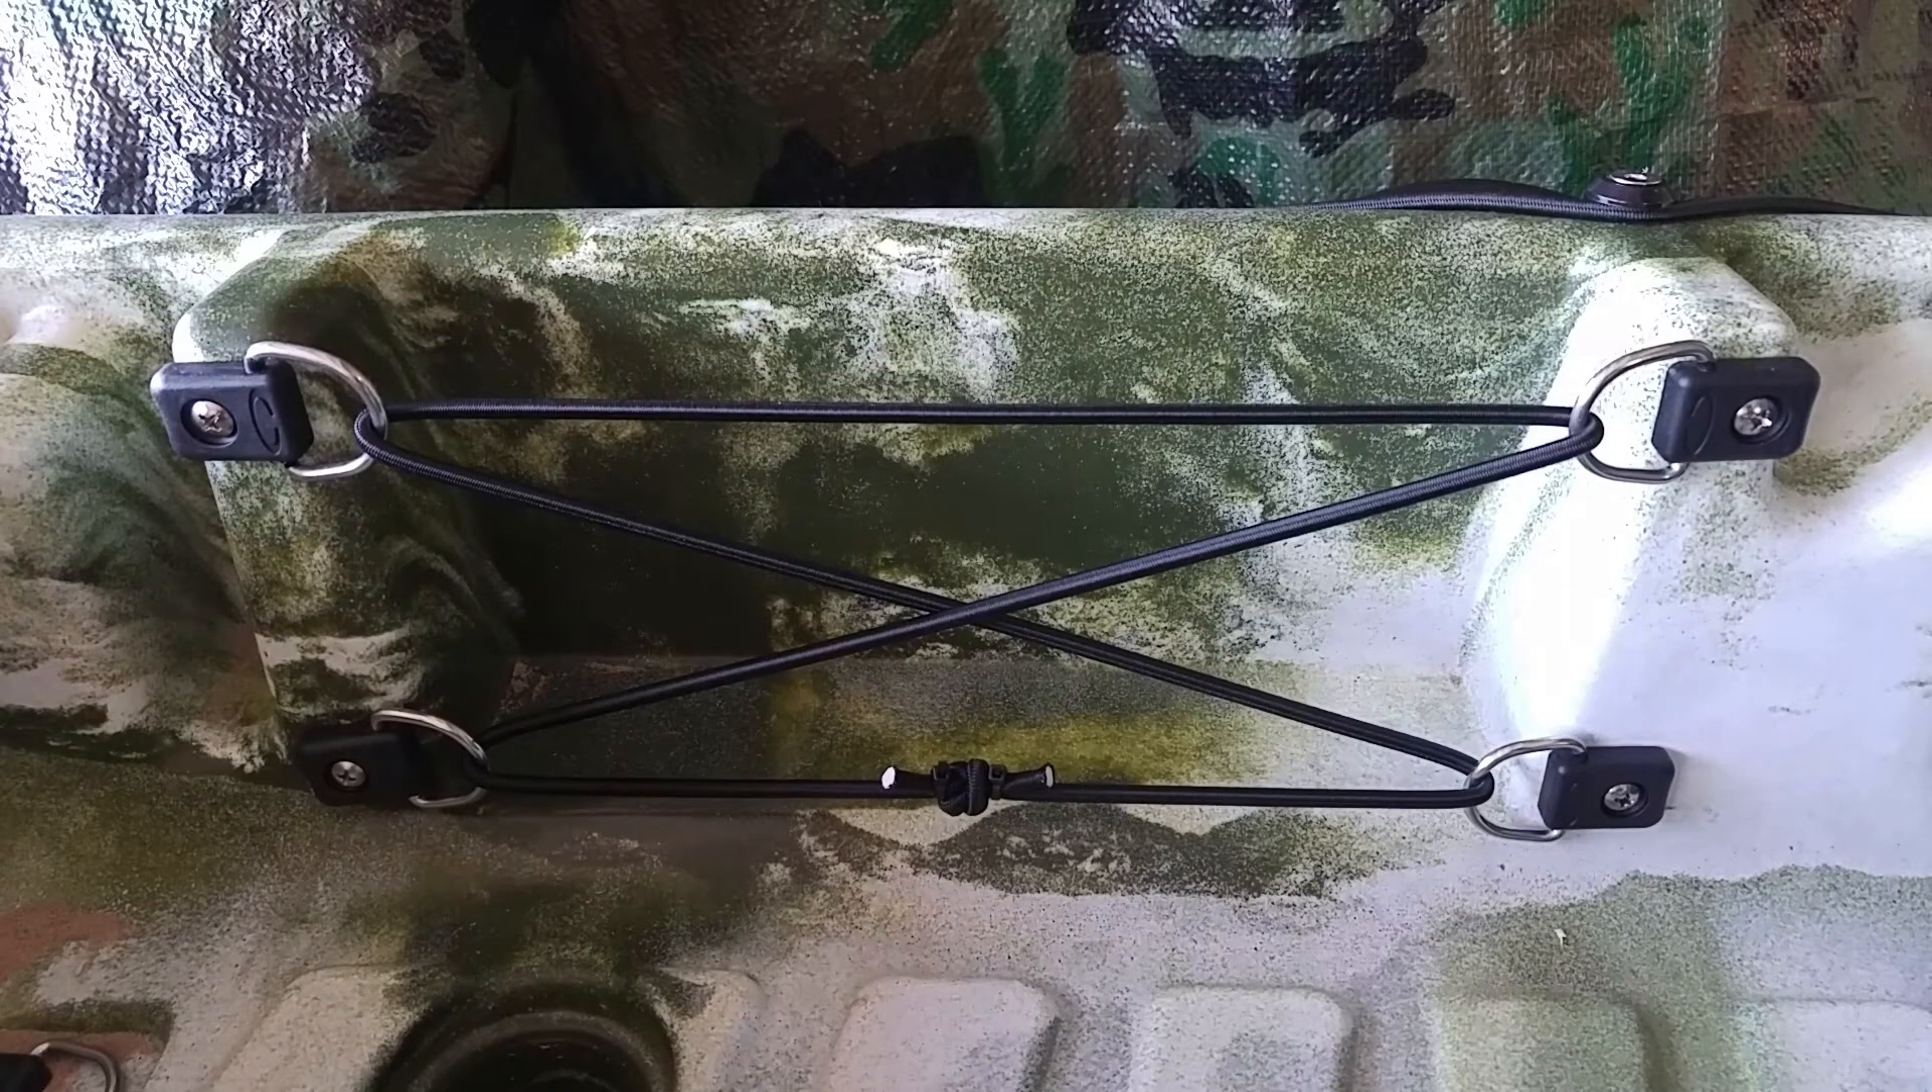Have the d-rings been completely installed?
Yes.